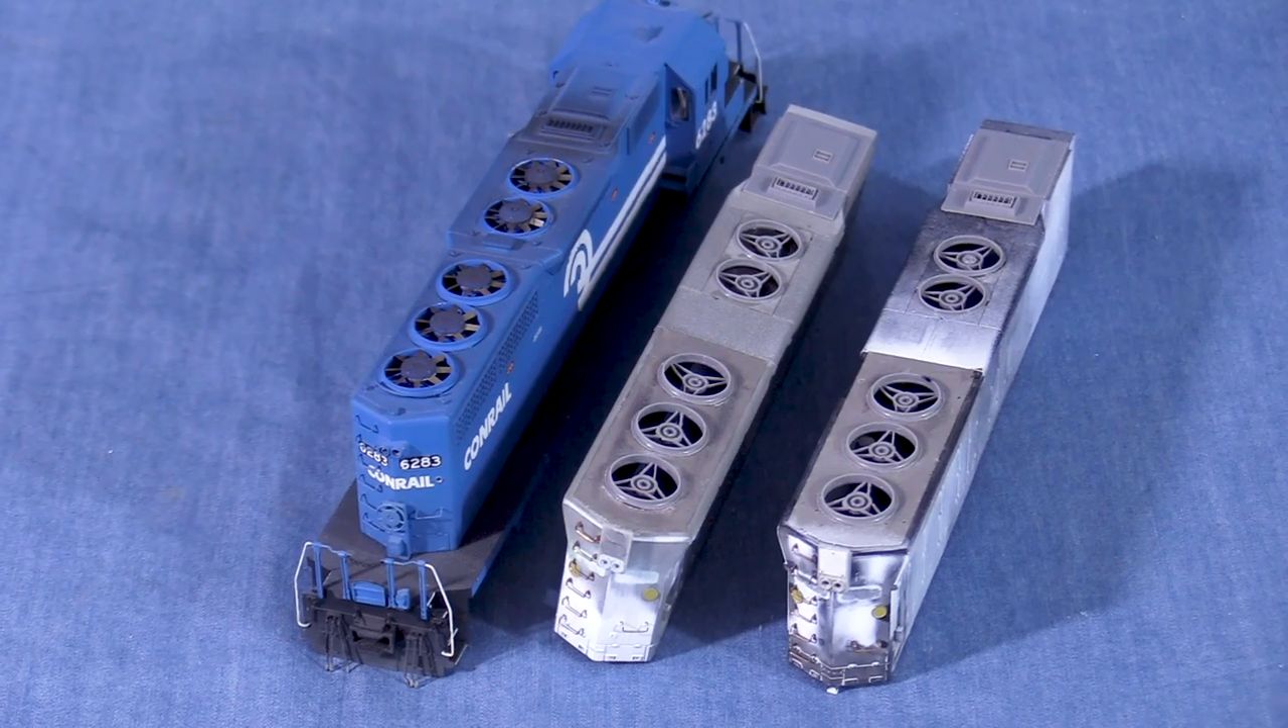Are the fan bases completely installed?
Yes.